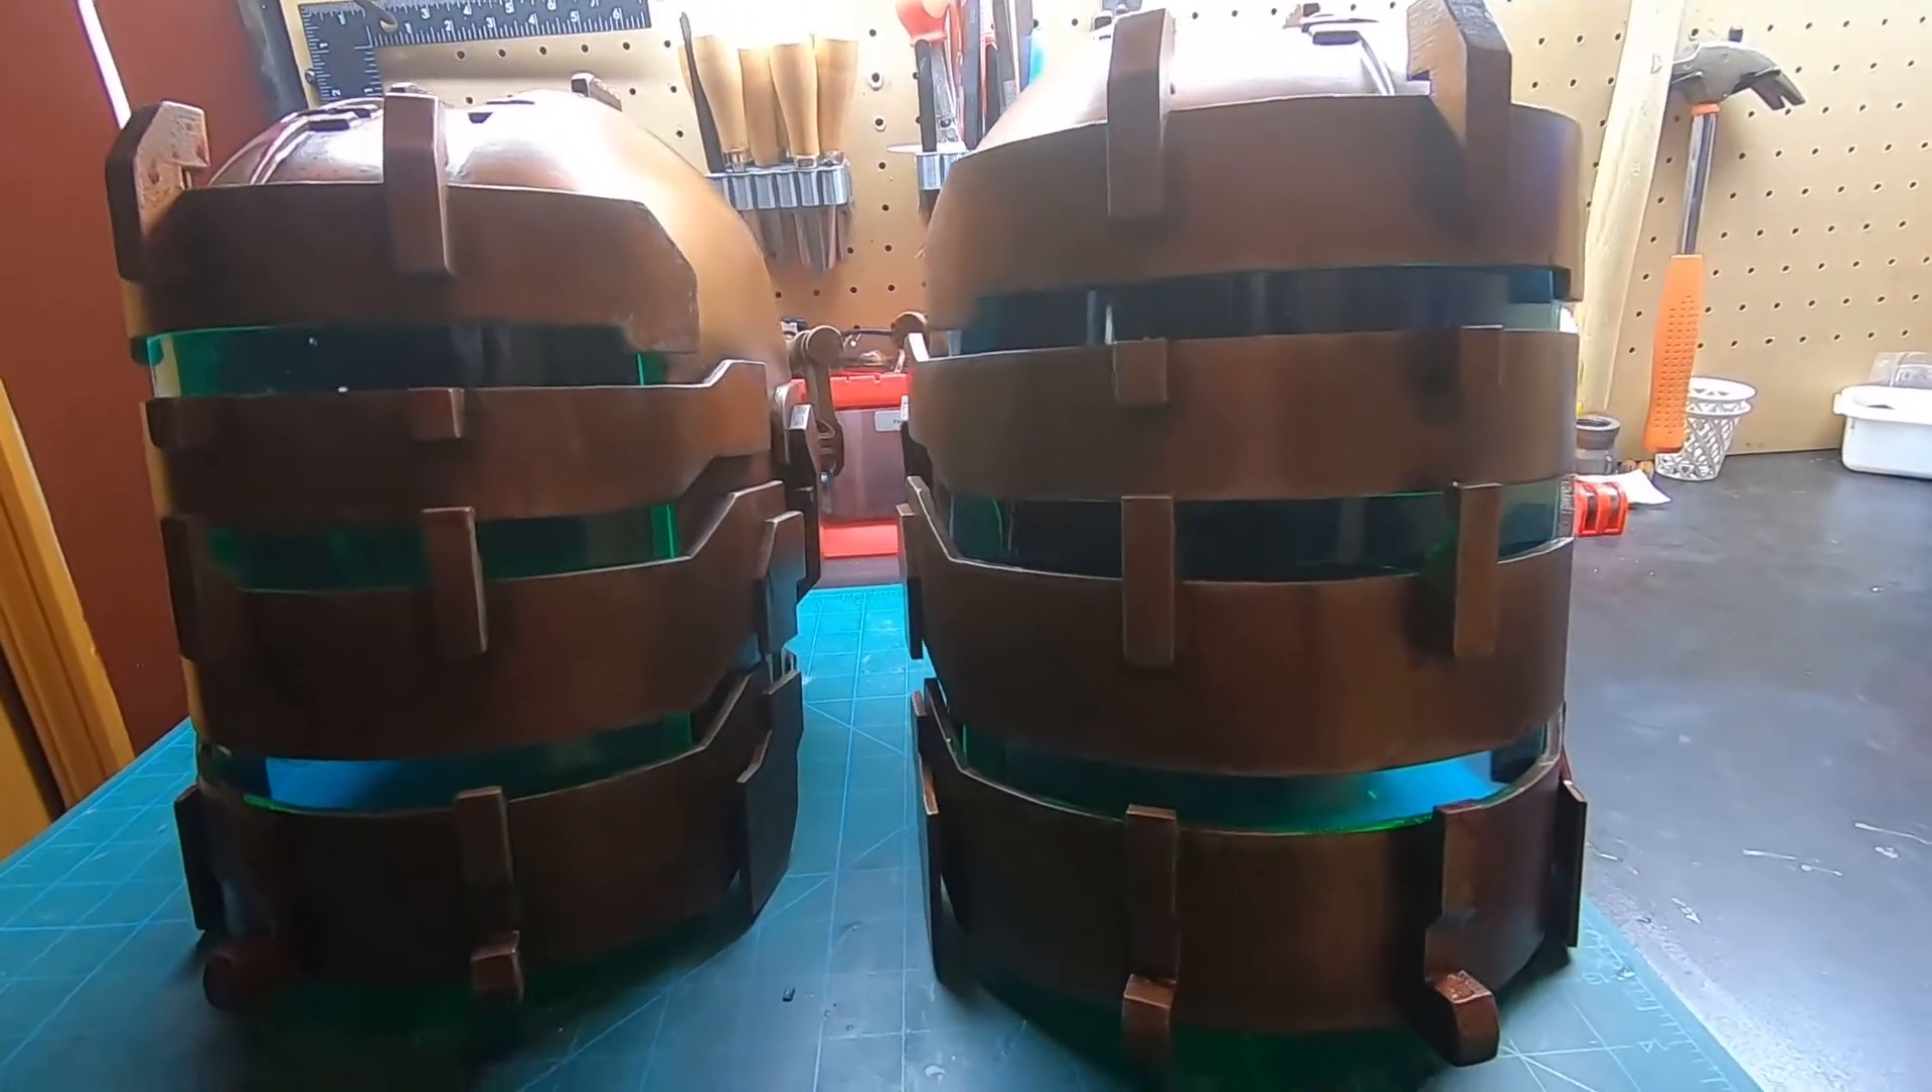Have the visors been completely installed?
Yes.